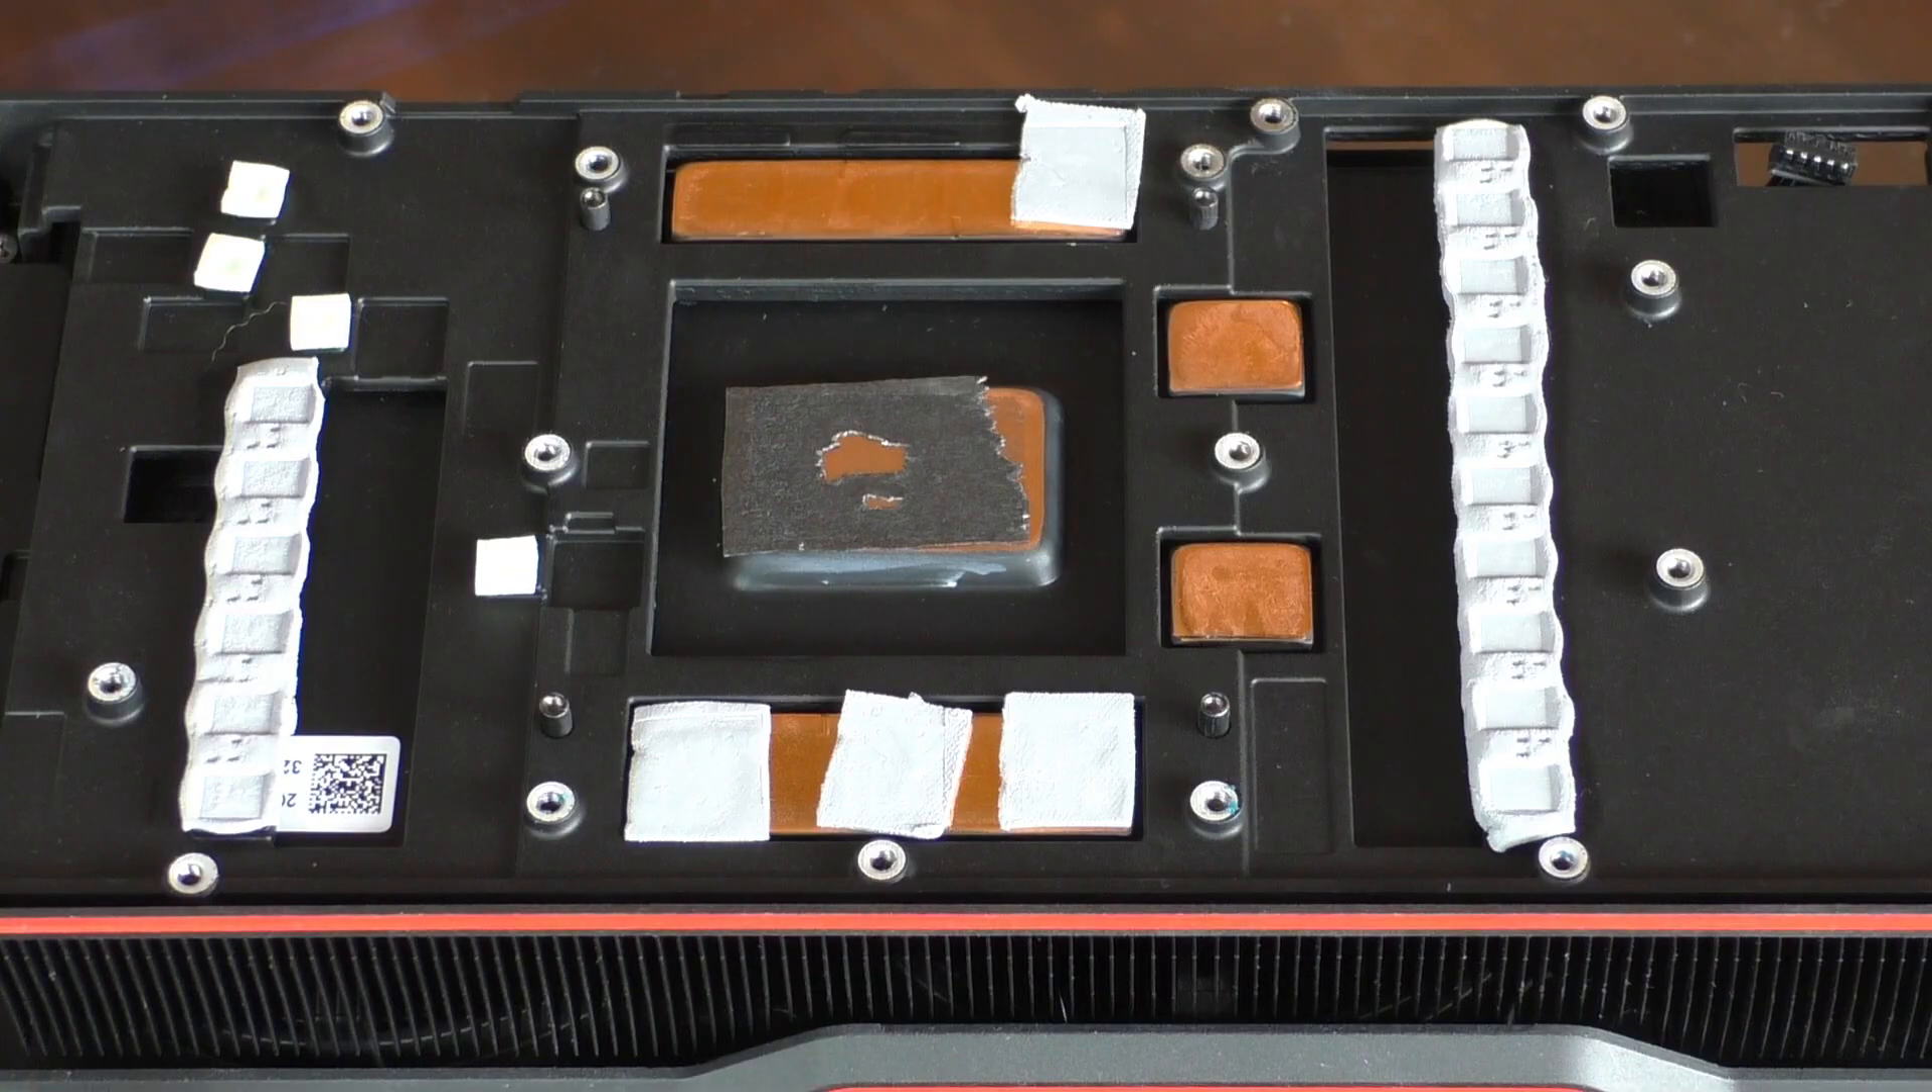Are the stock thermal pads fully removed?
No.